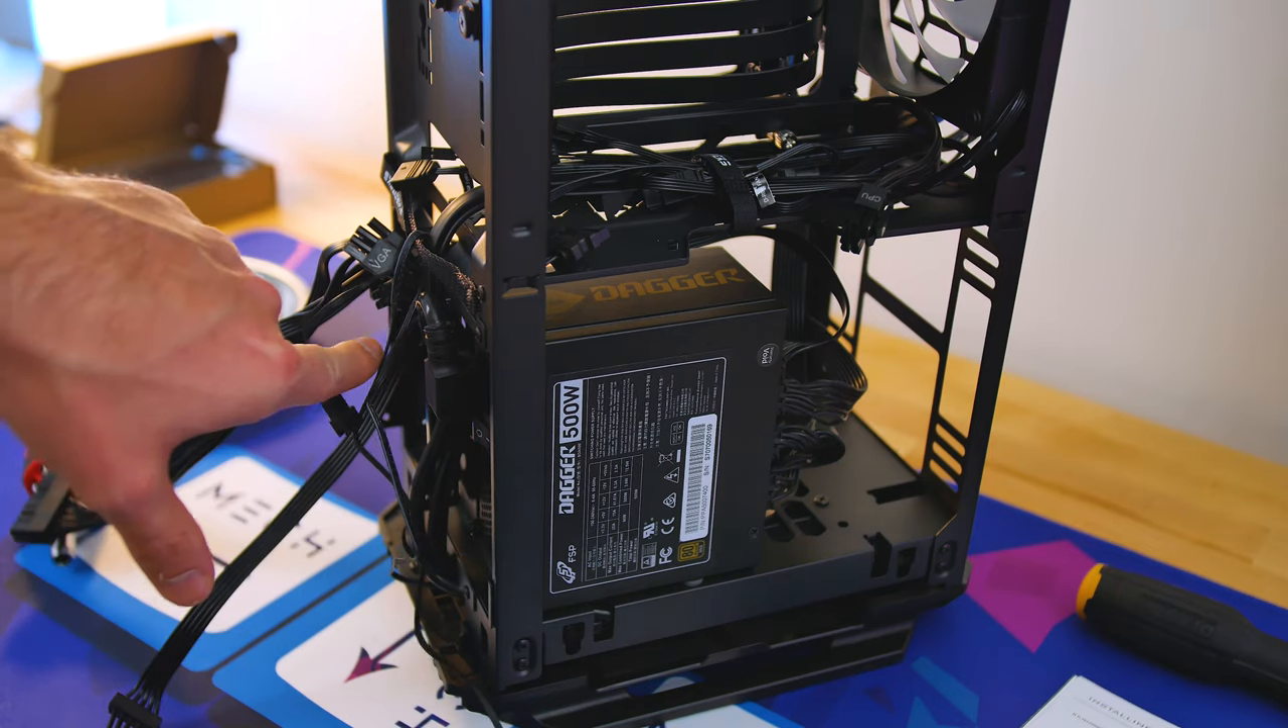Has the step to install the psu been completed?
Yes.